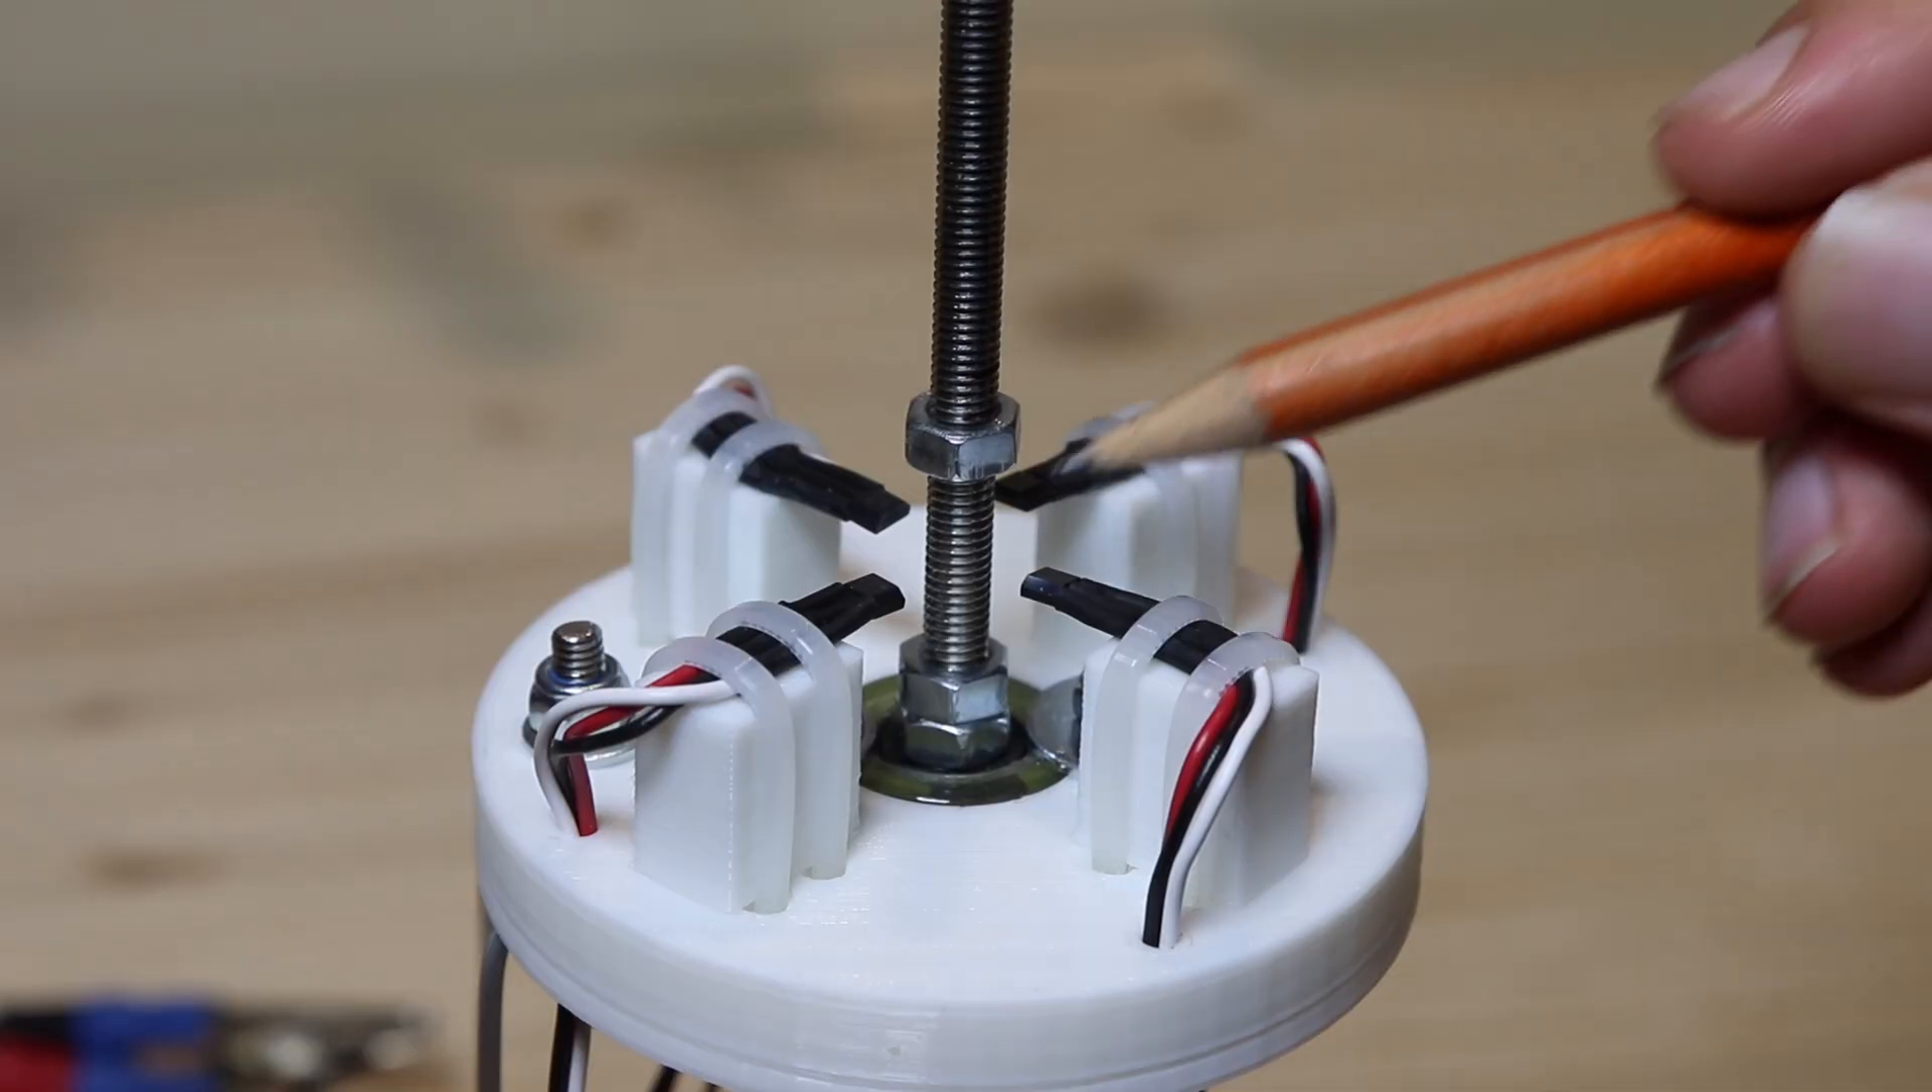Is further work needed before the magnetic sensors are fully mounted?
No.